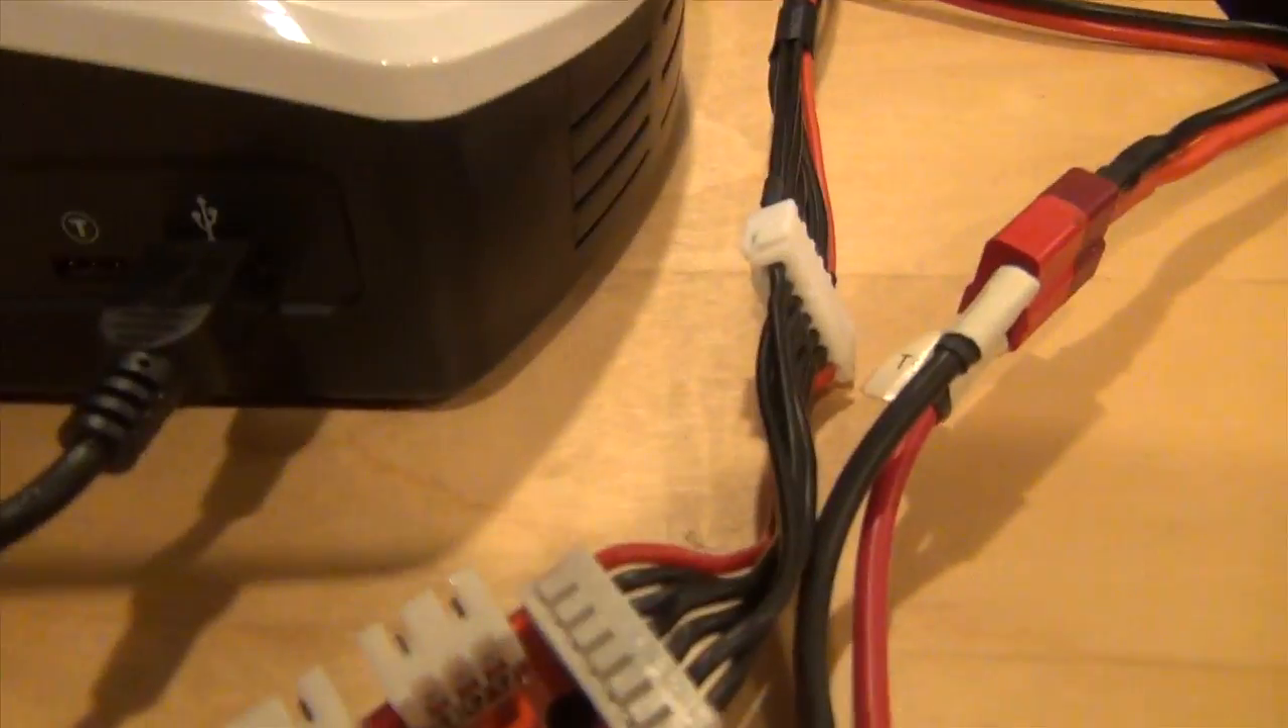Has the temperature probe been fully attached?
No.